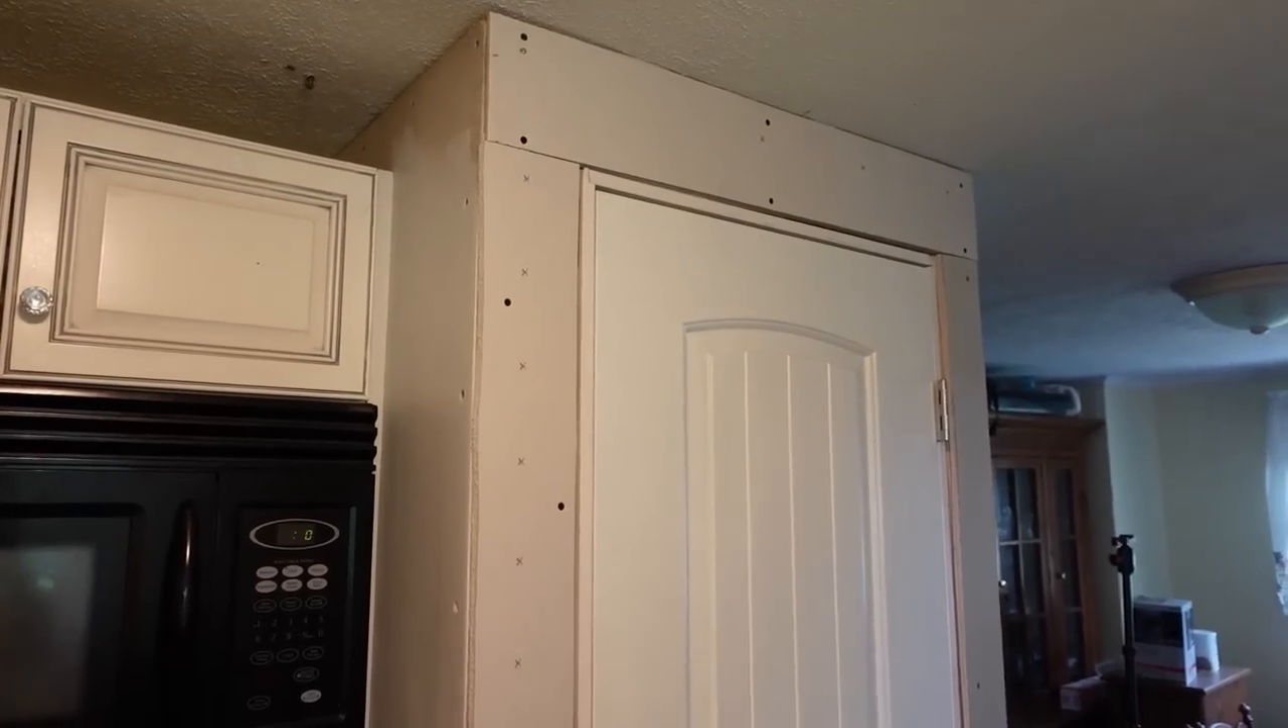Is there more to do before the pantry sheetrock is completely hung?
No.